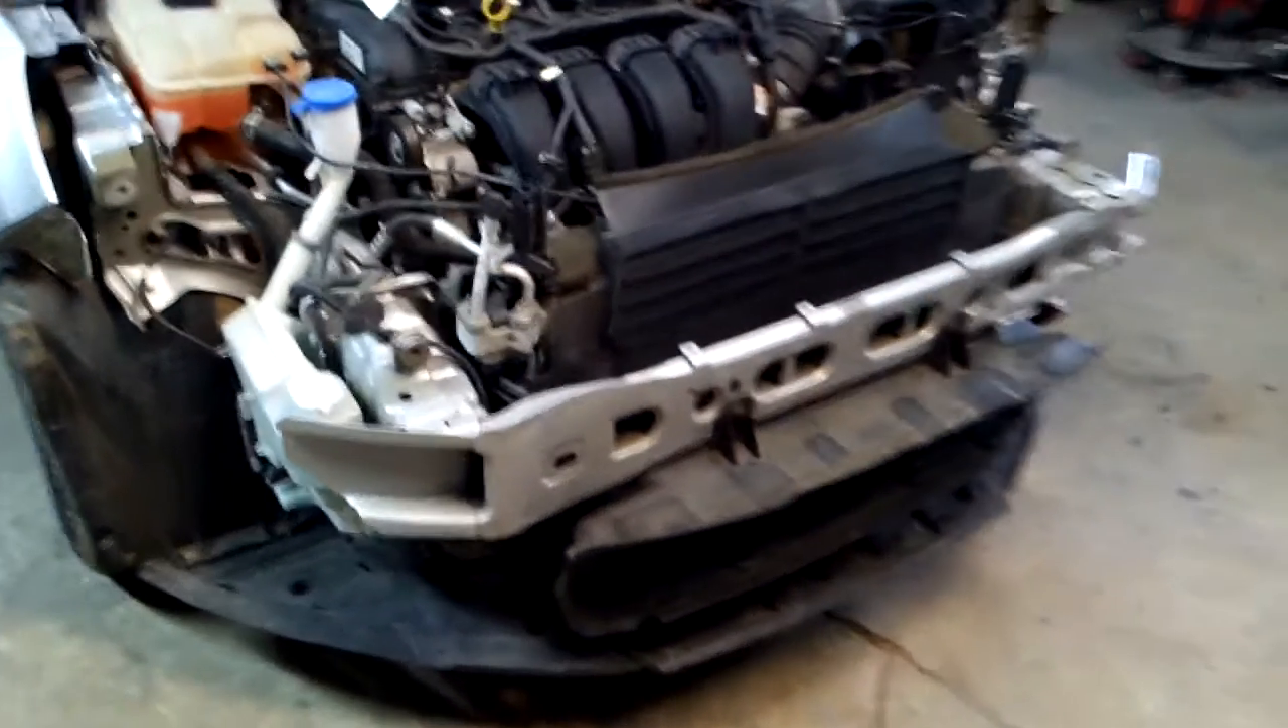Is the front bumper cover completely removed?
Yes.